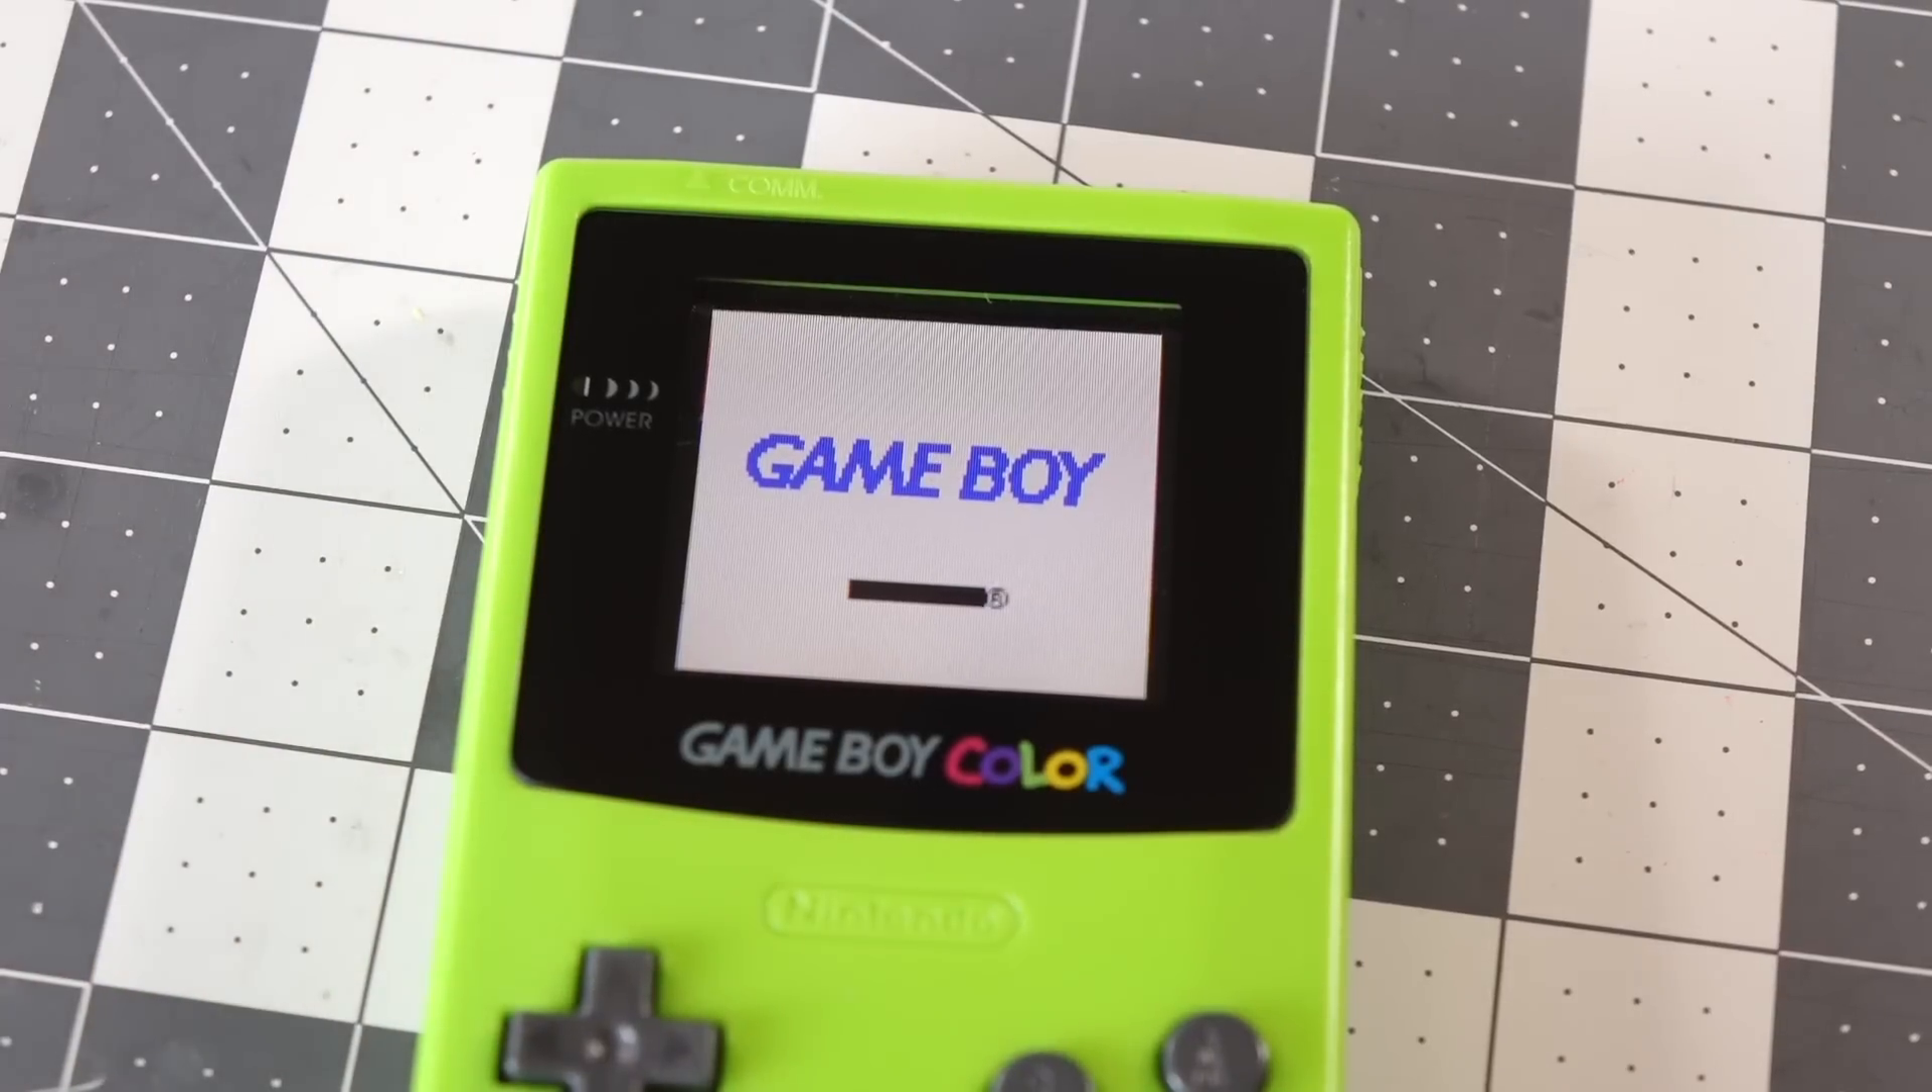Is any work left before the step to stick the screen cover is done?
No.